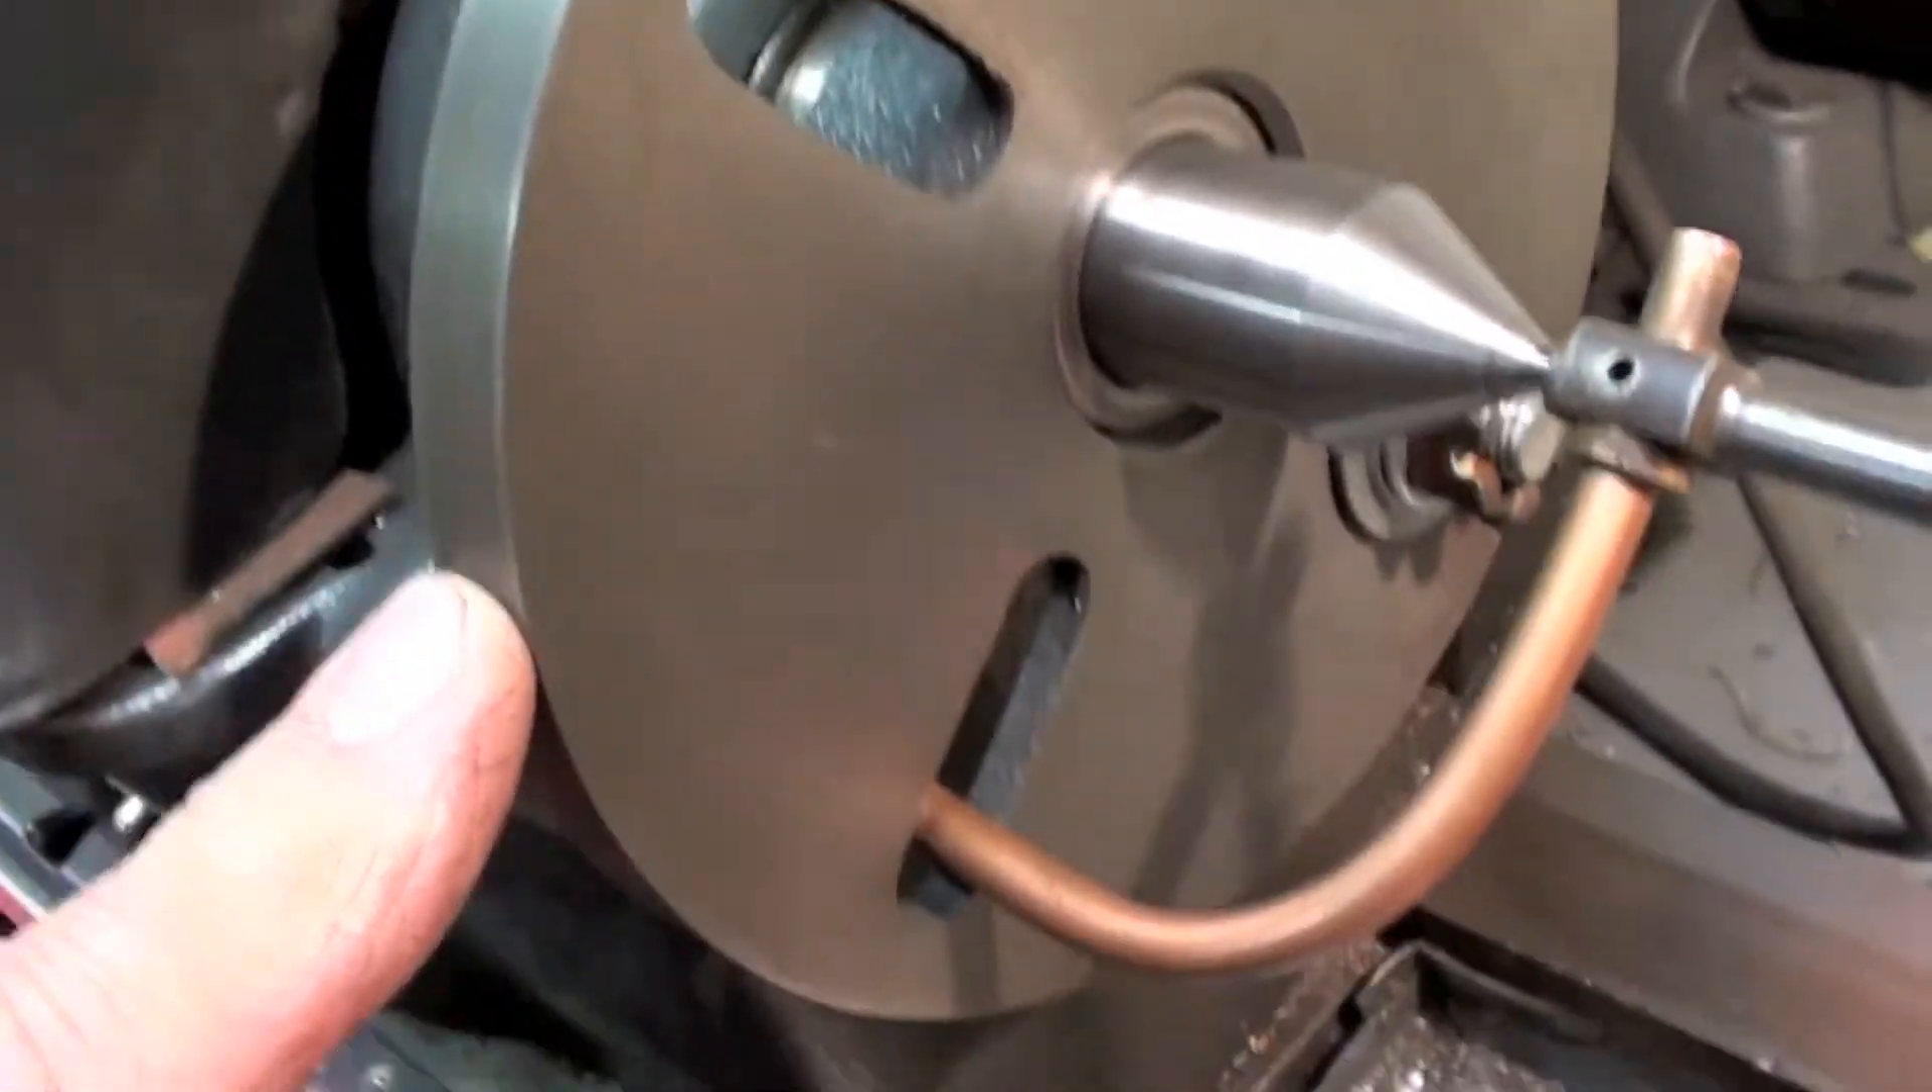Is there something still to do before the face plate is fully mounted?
No.